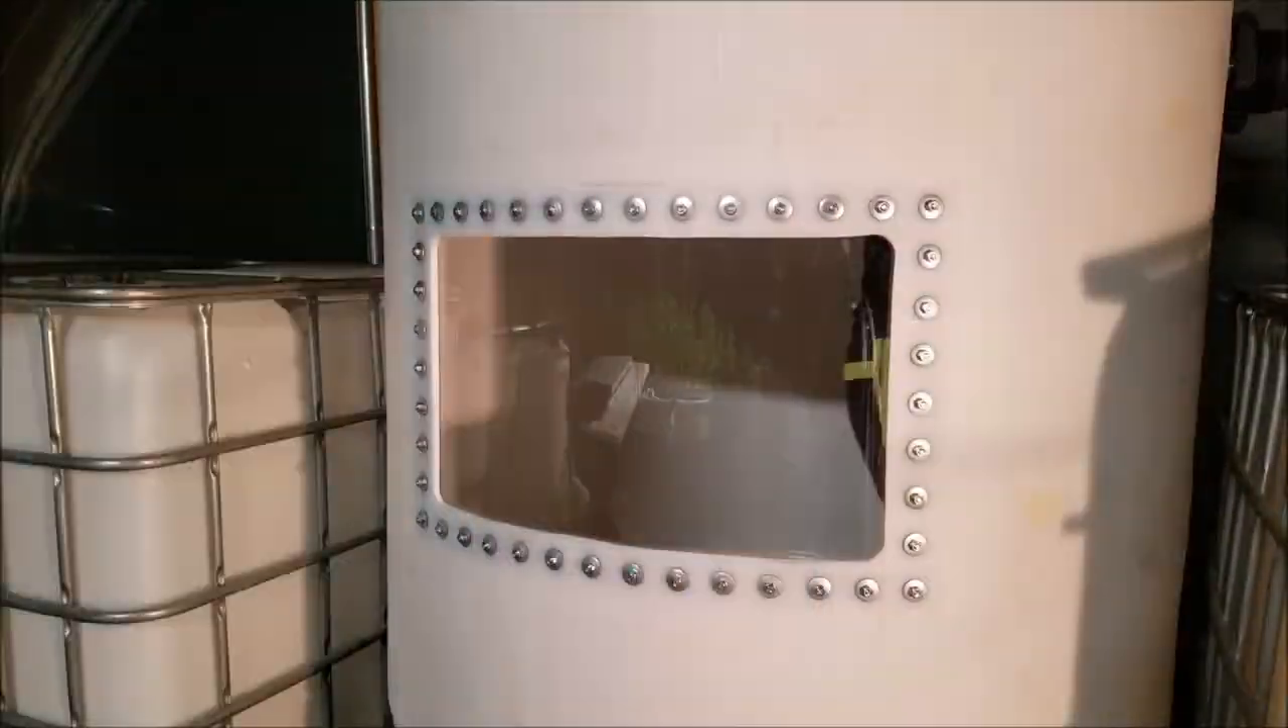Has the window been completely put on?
Yes.